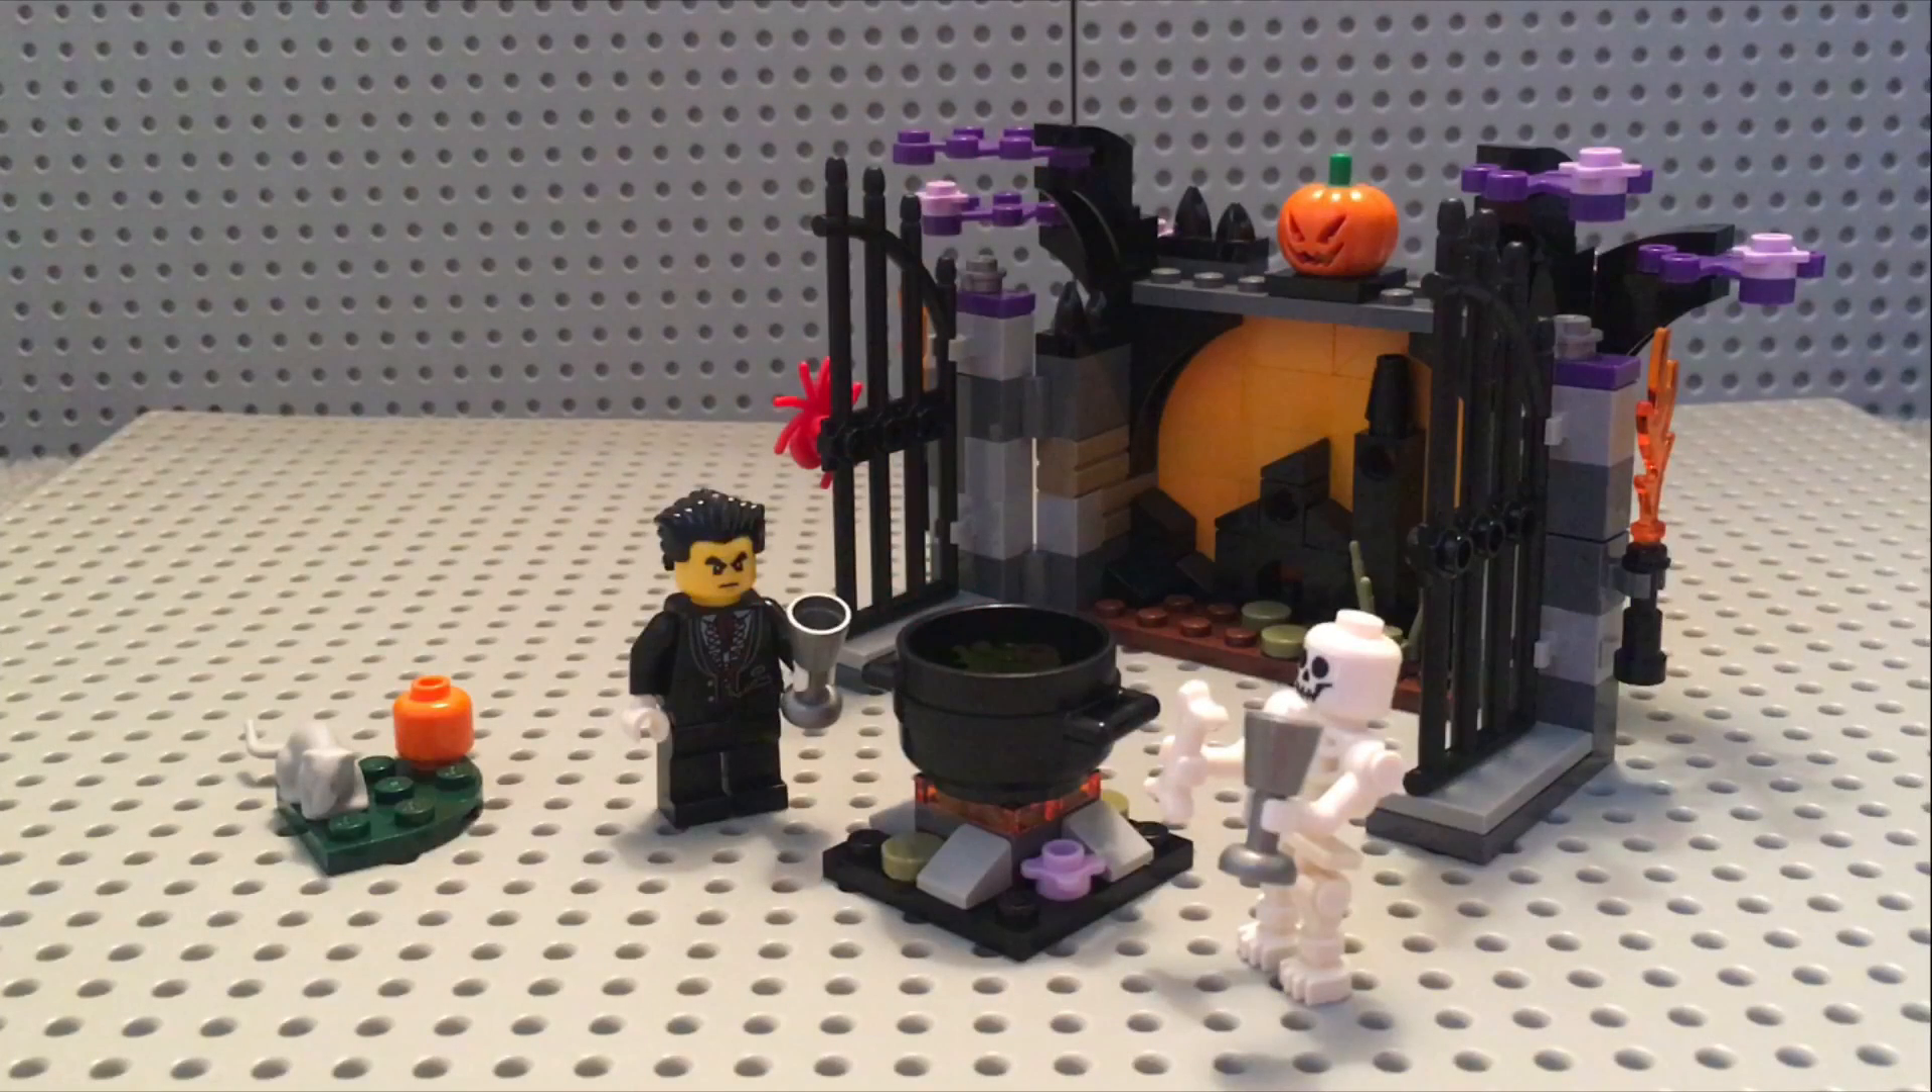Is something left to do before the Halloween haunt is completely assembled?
No.